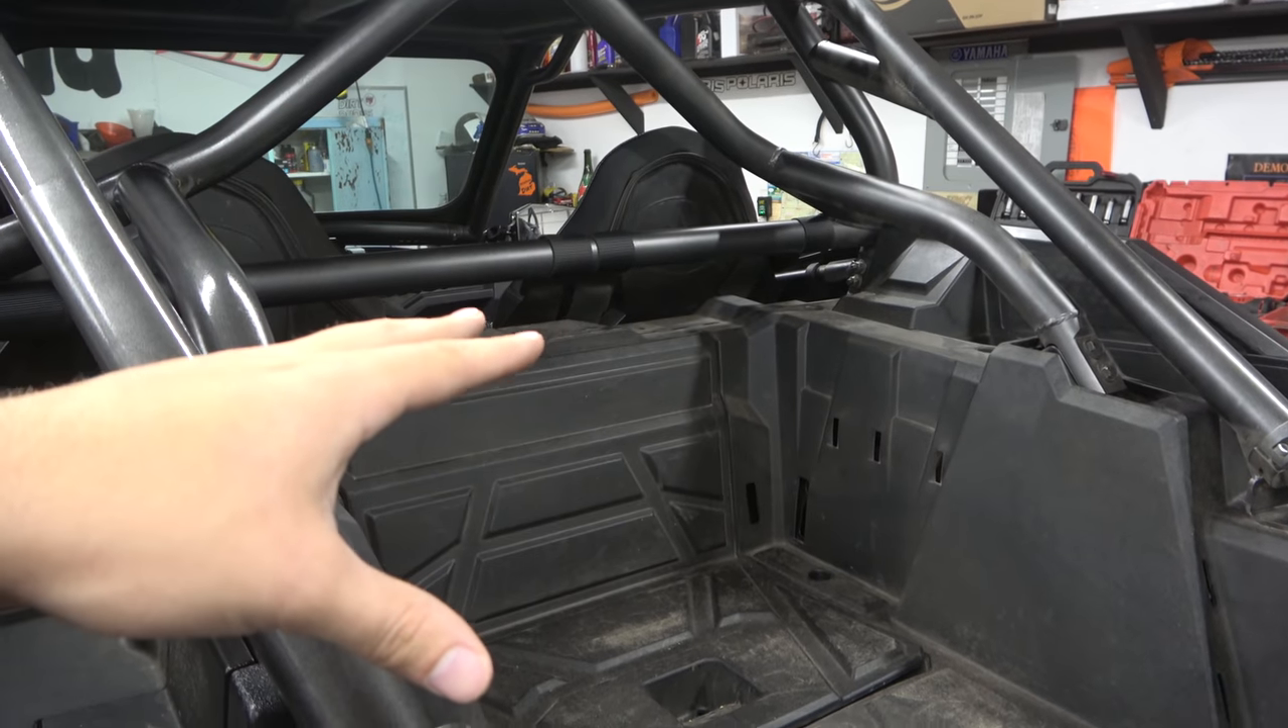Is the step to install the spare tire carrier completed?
No.